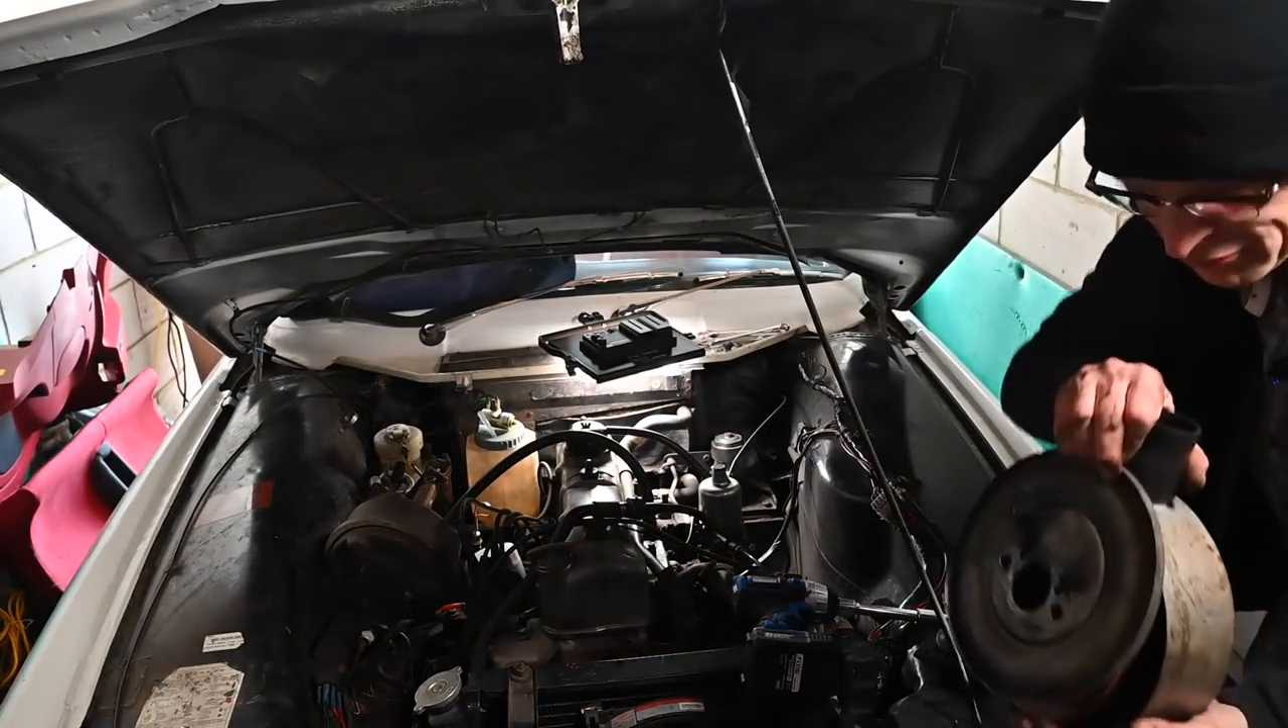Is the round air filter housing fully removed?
Yes.